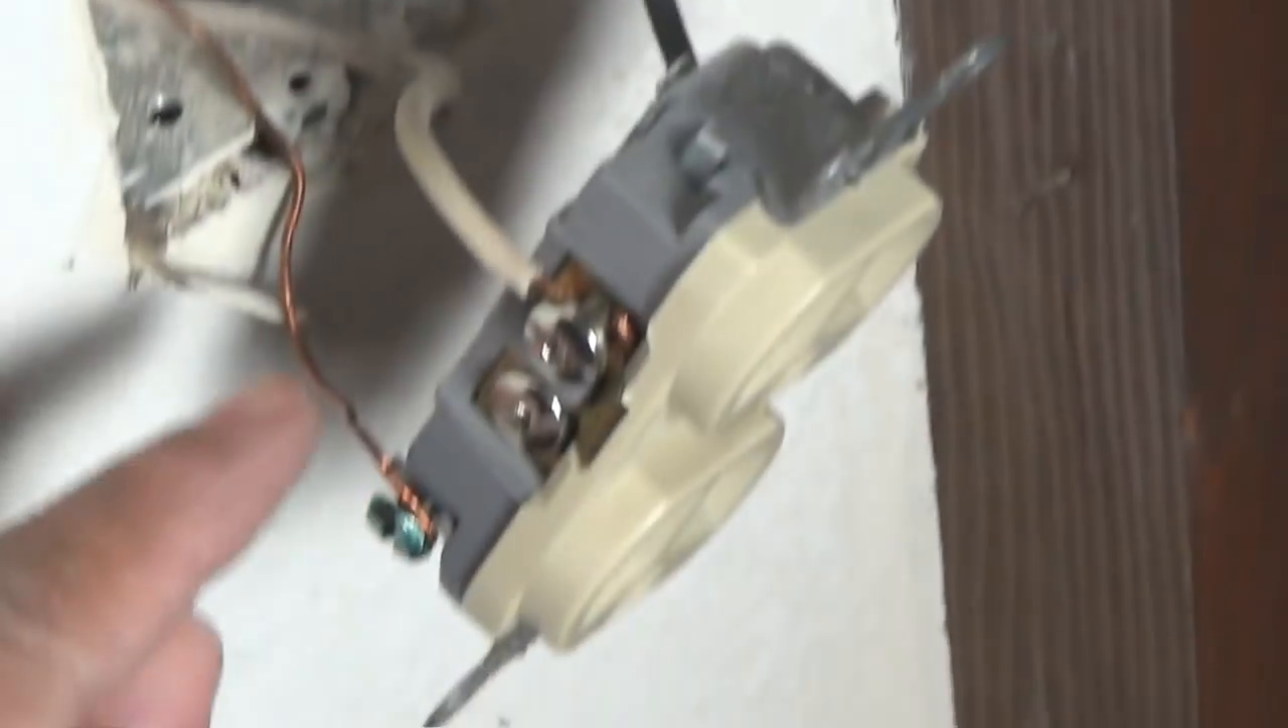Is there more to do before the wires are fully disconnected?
Yes.